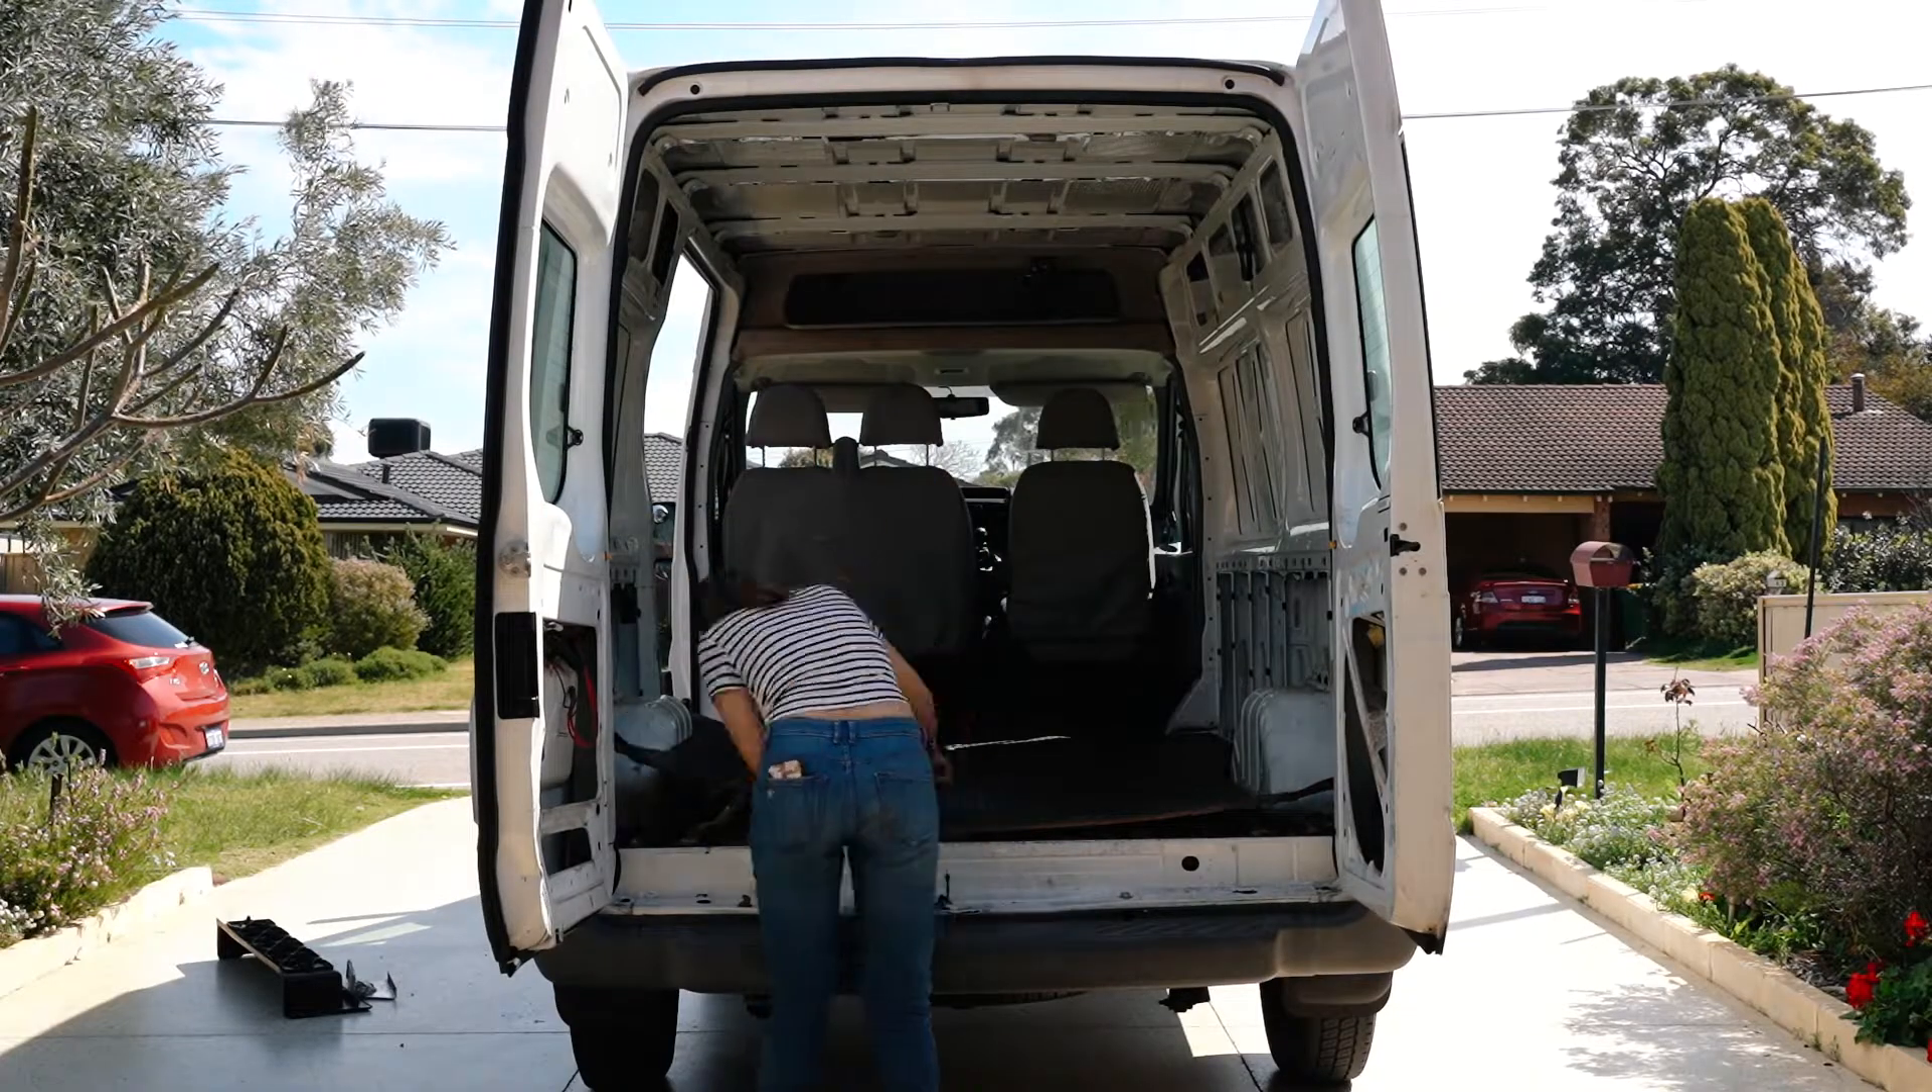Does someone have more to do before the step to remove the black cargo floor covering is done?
Yes.